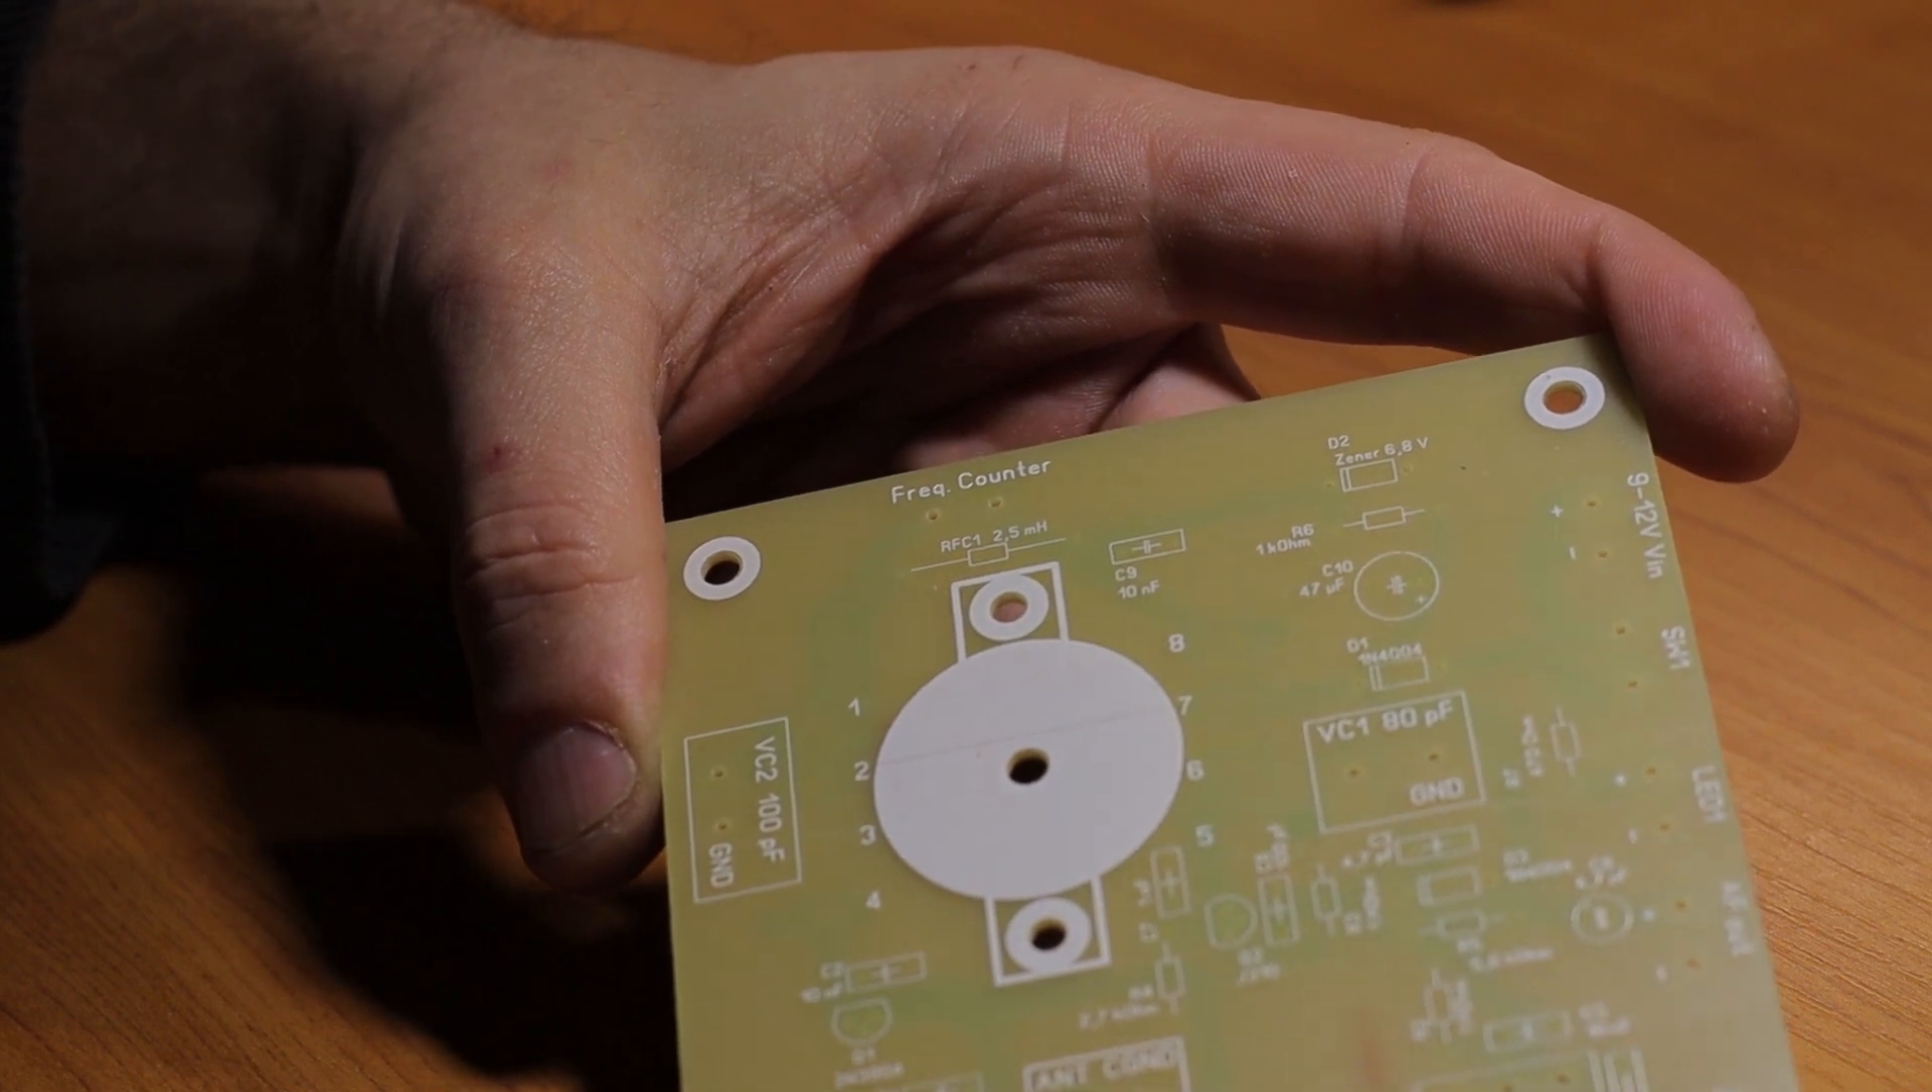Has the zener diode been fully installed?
No.